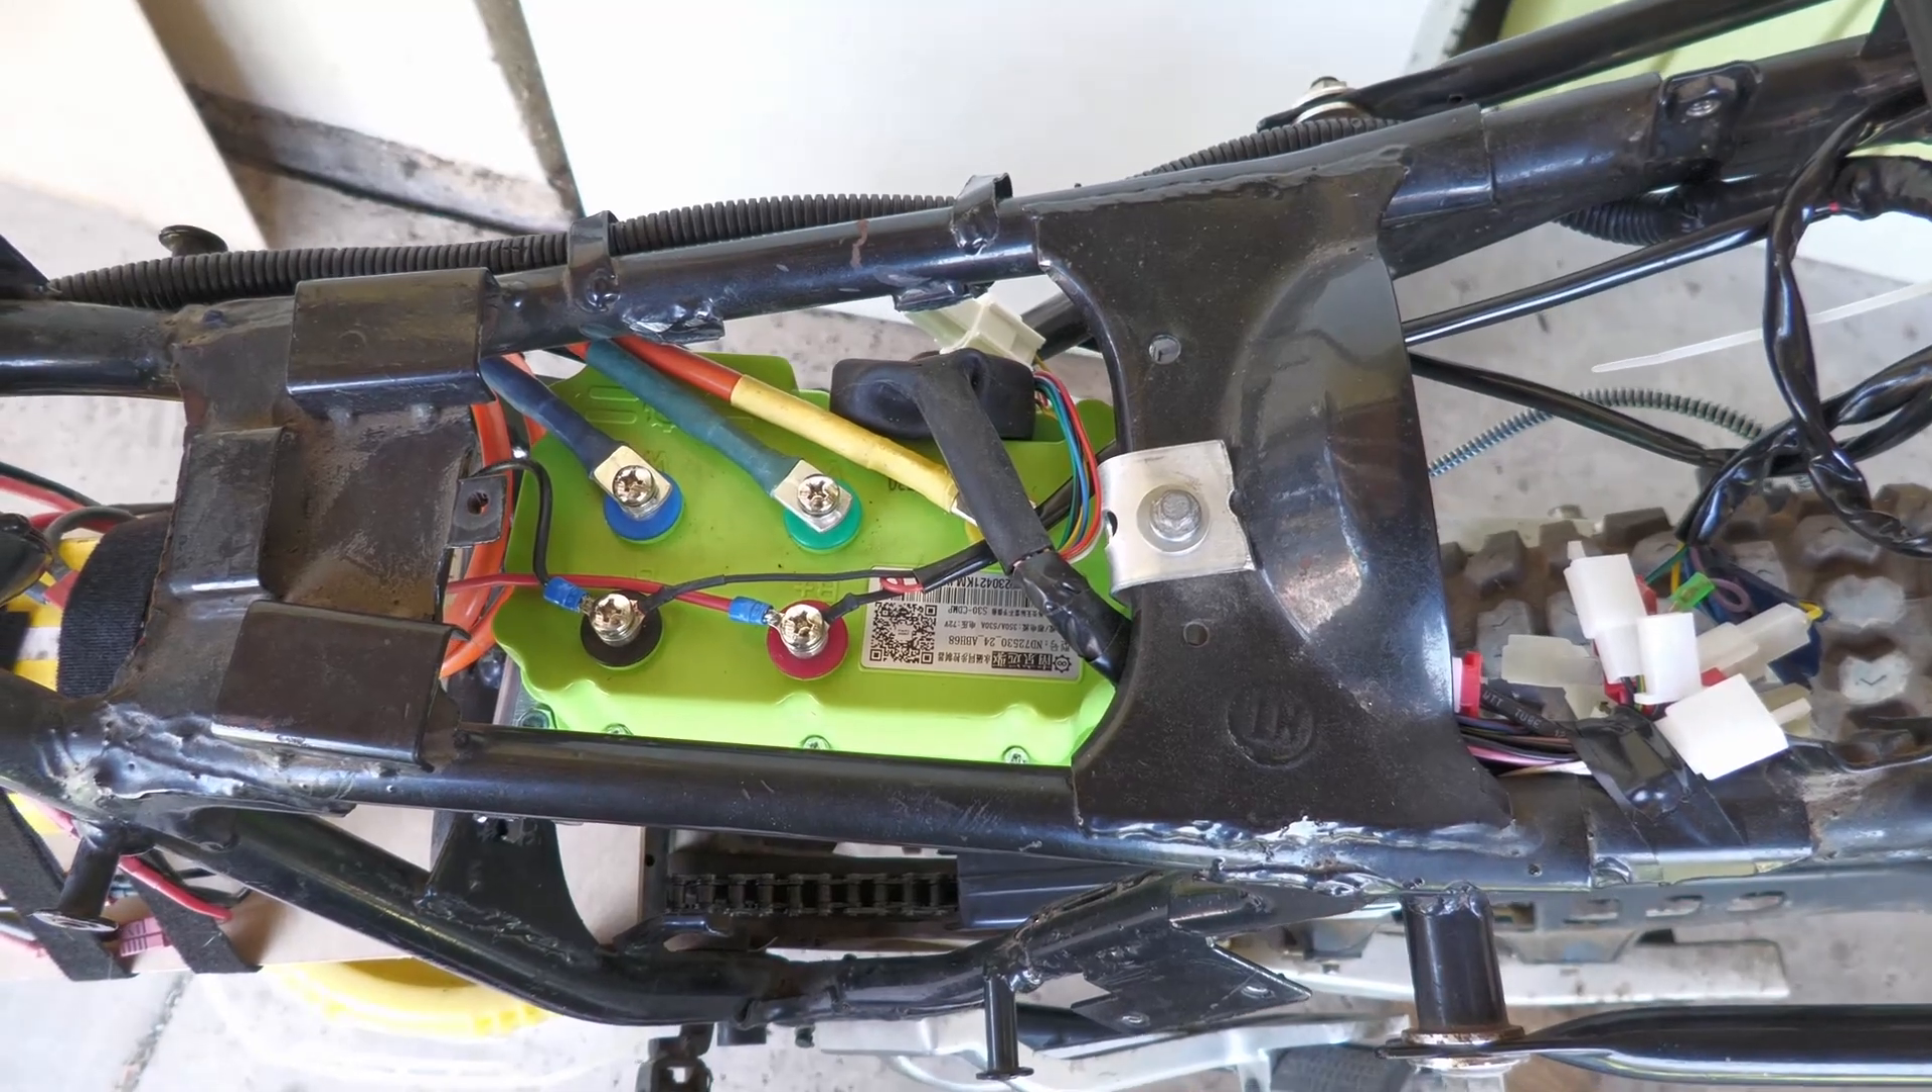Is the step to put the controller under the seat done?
Yes.